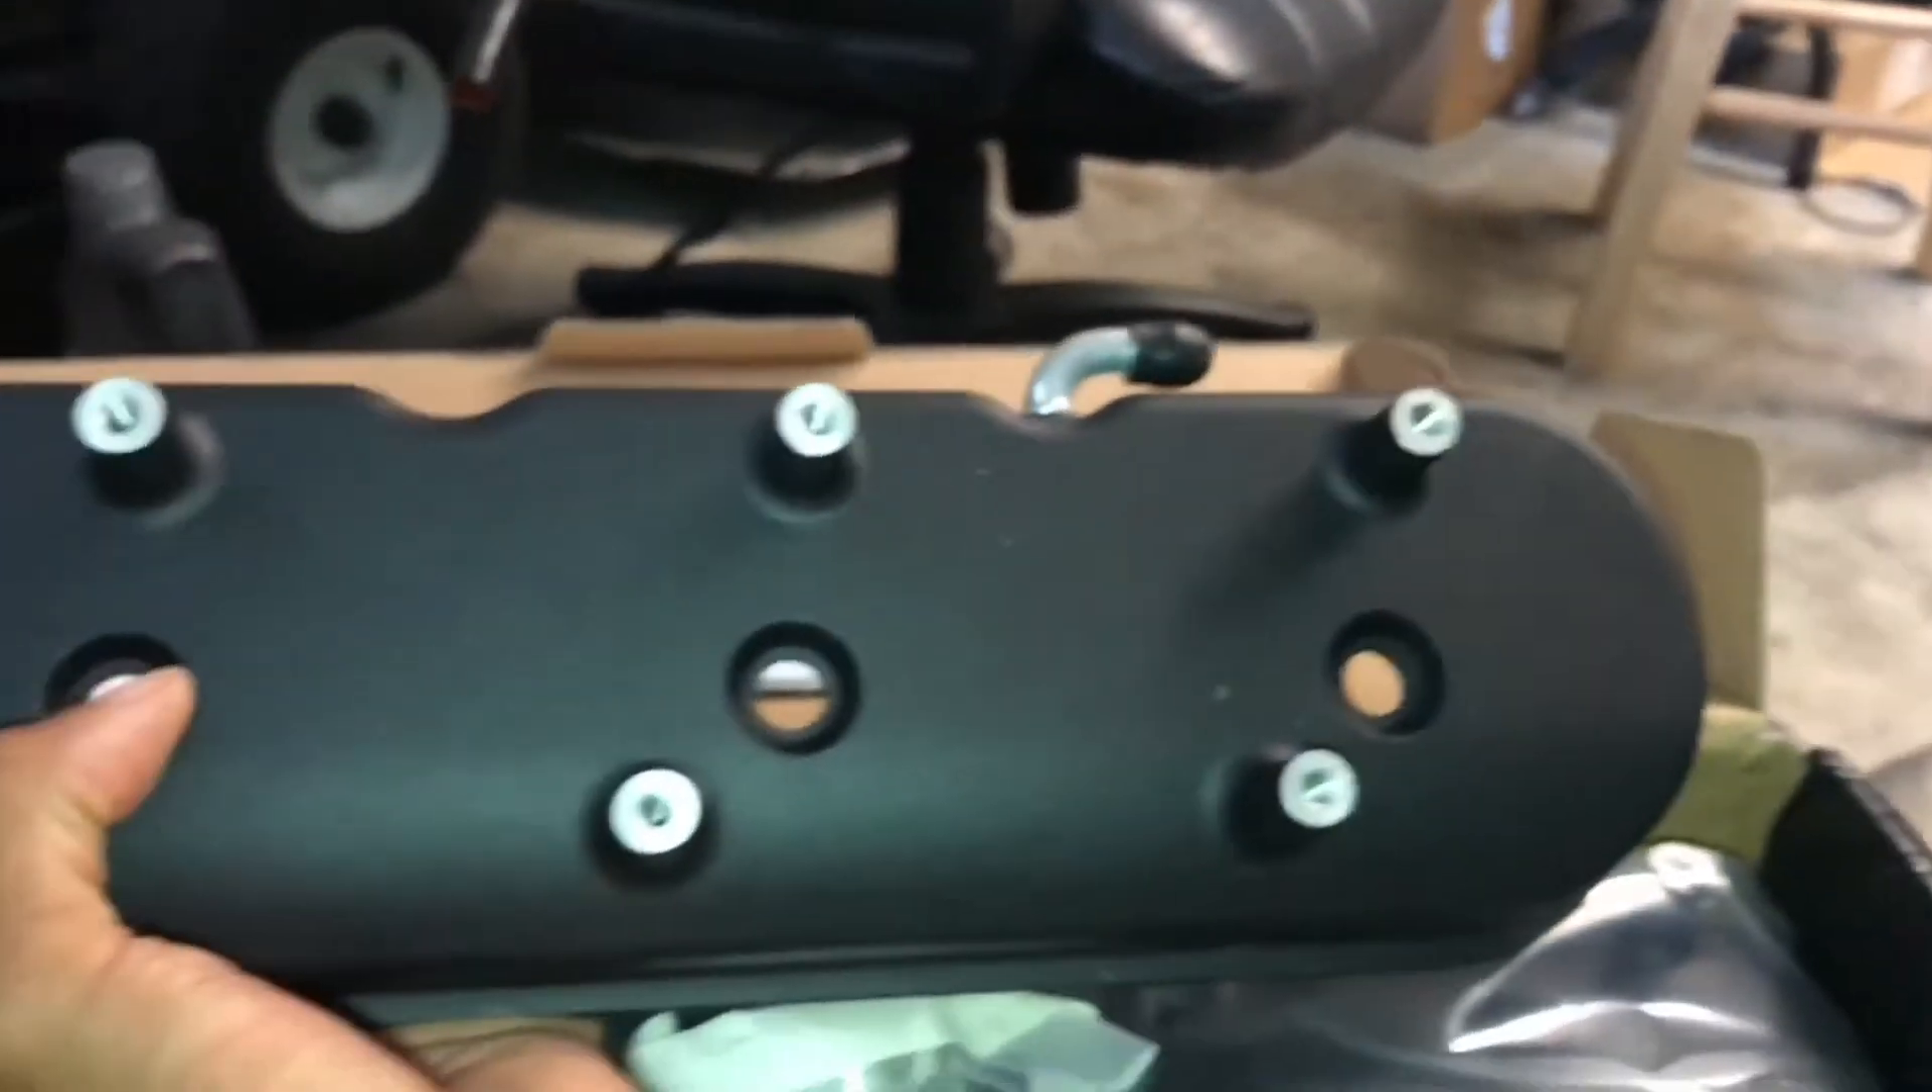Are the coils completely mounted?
No.